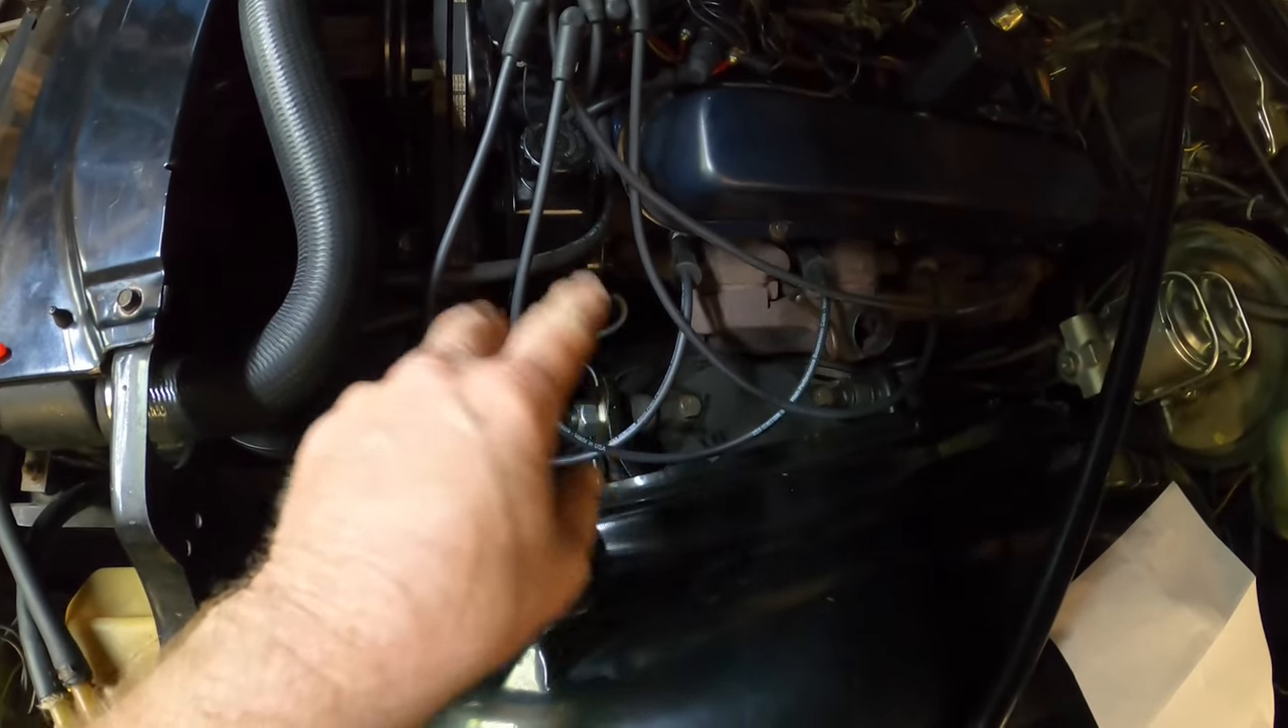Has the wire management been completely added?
No.